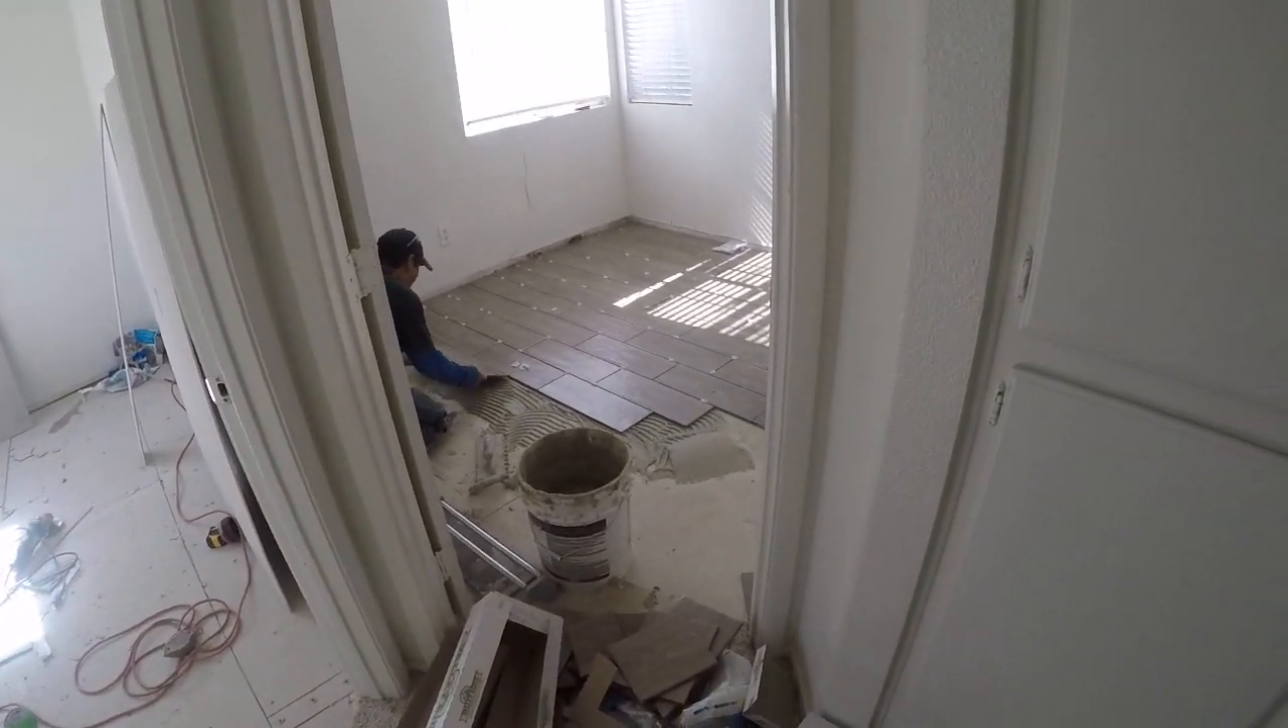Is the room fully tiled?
No.